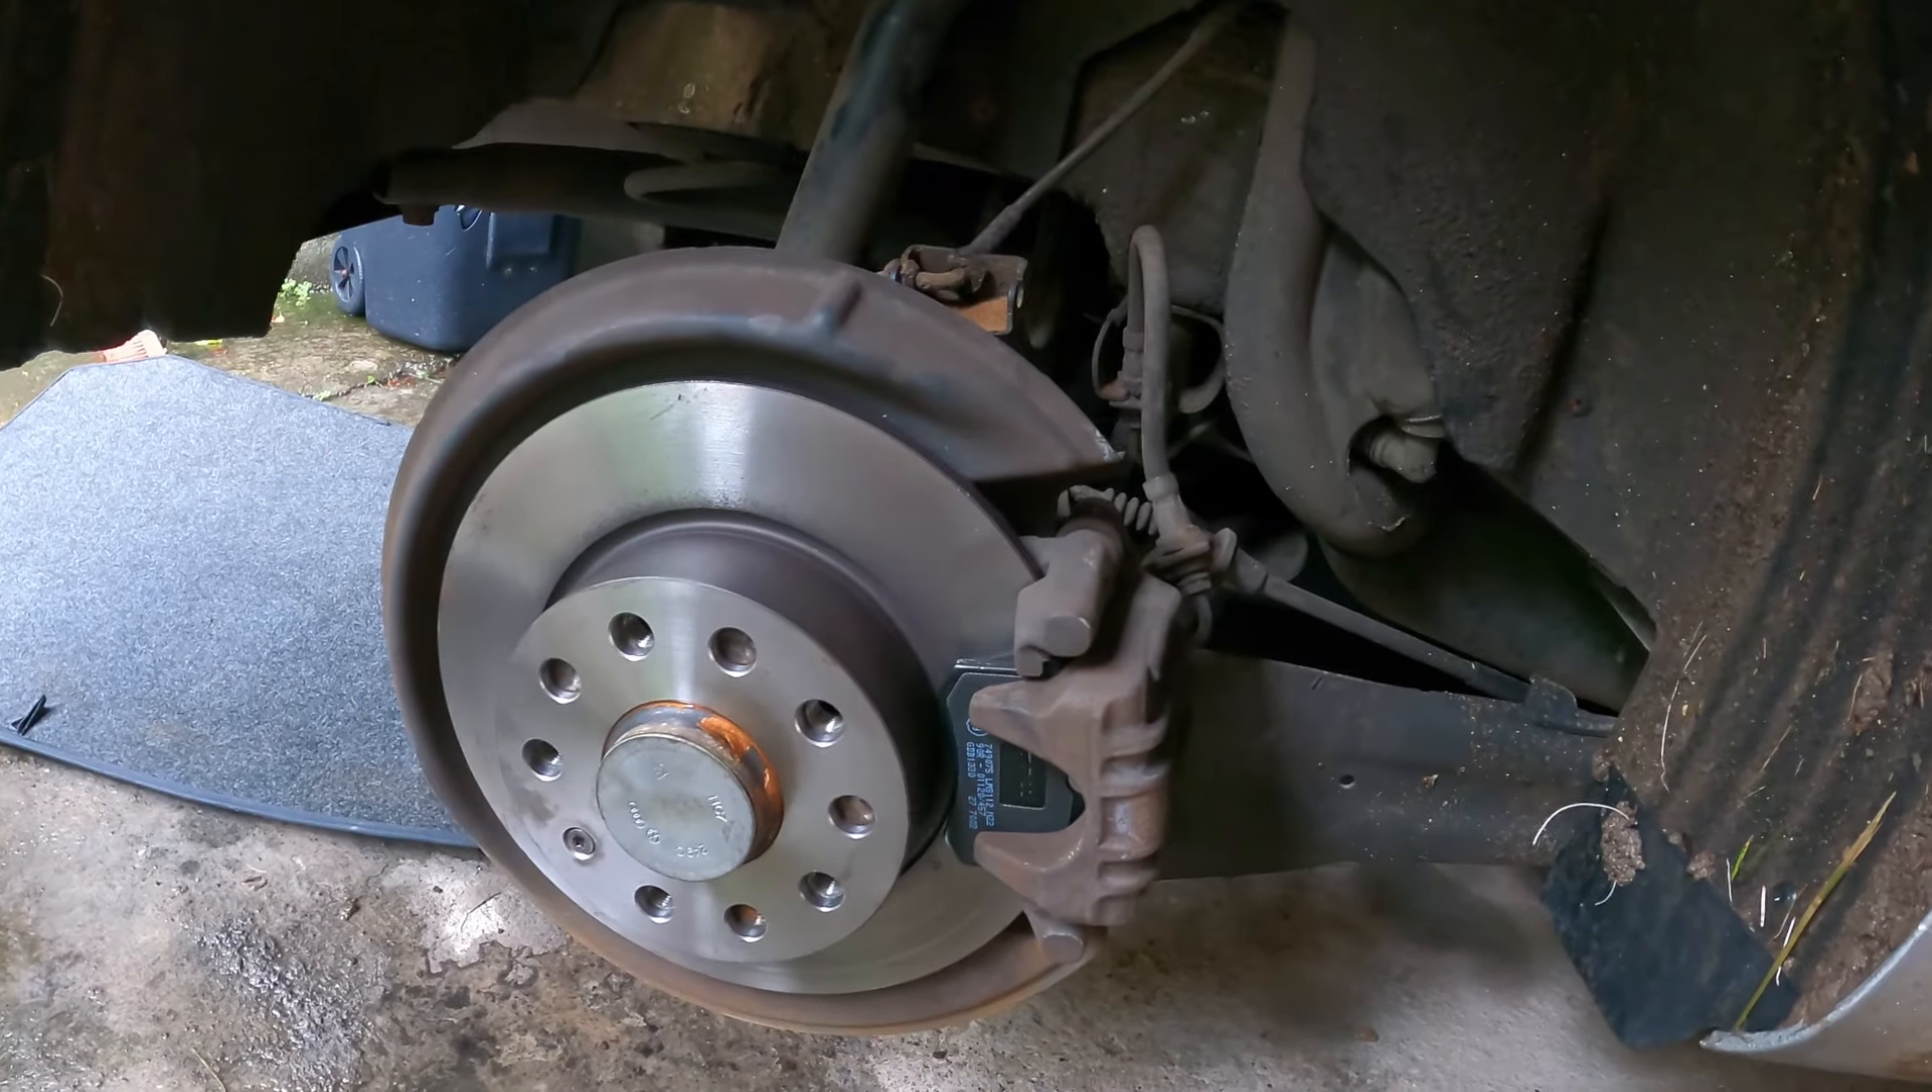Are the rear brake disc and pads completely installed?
Yes.